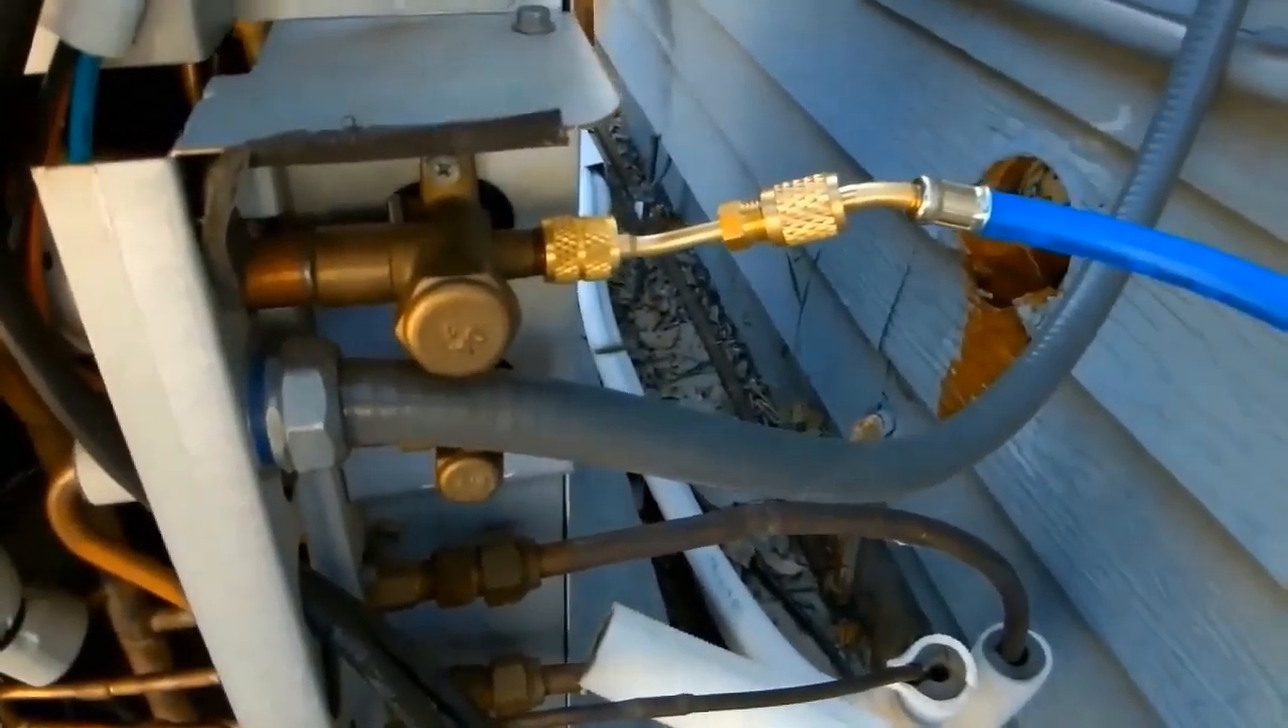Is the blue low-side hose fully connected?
Yes.